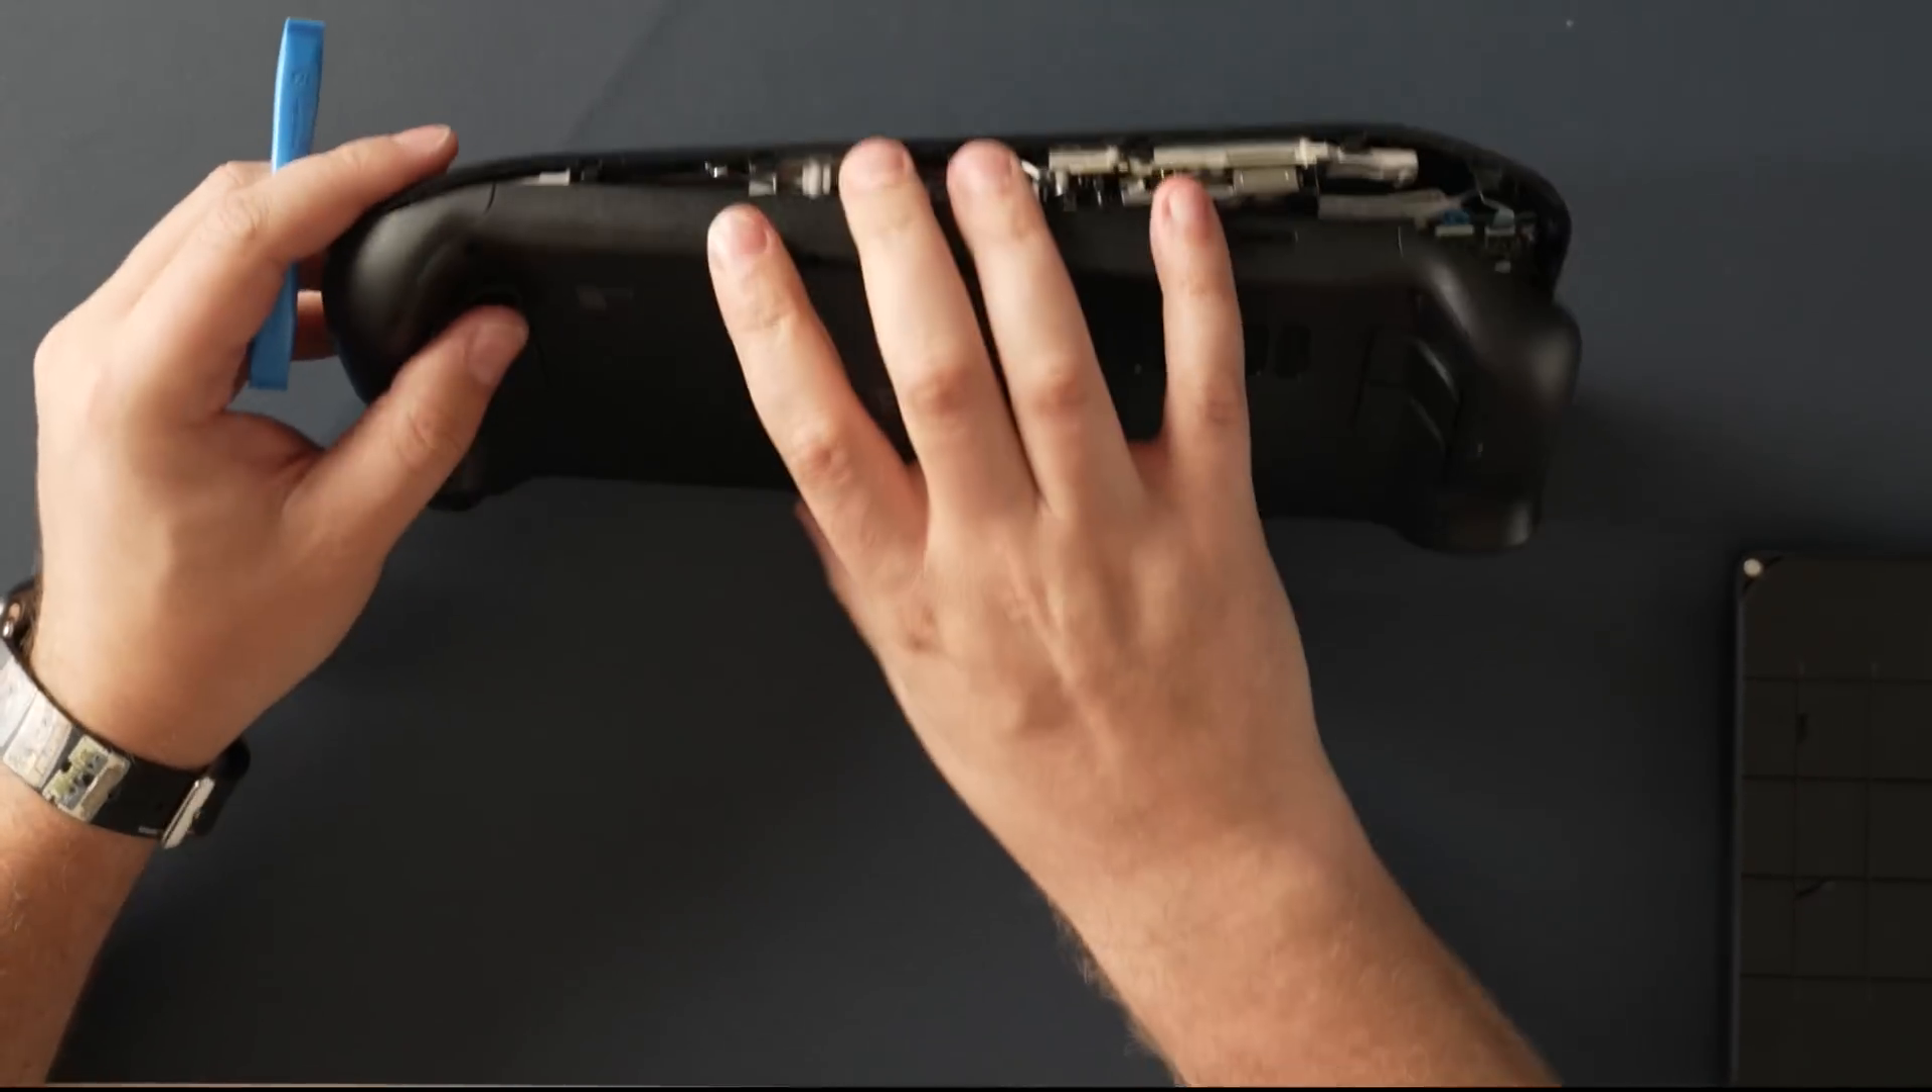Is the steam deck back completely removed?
No.